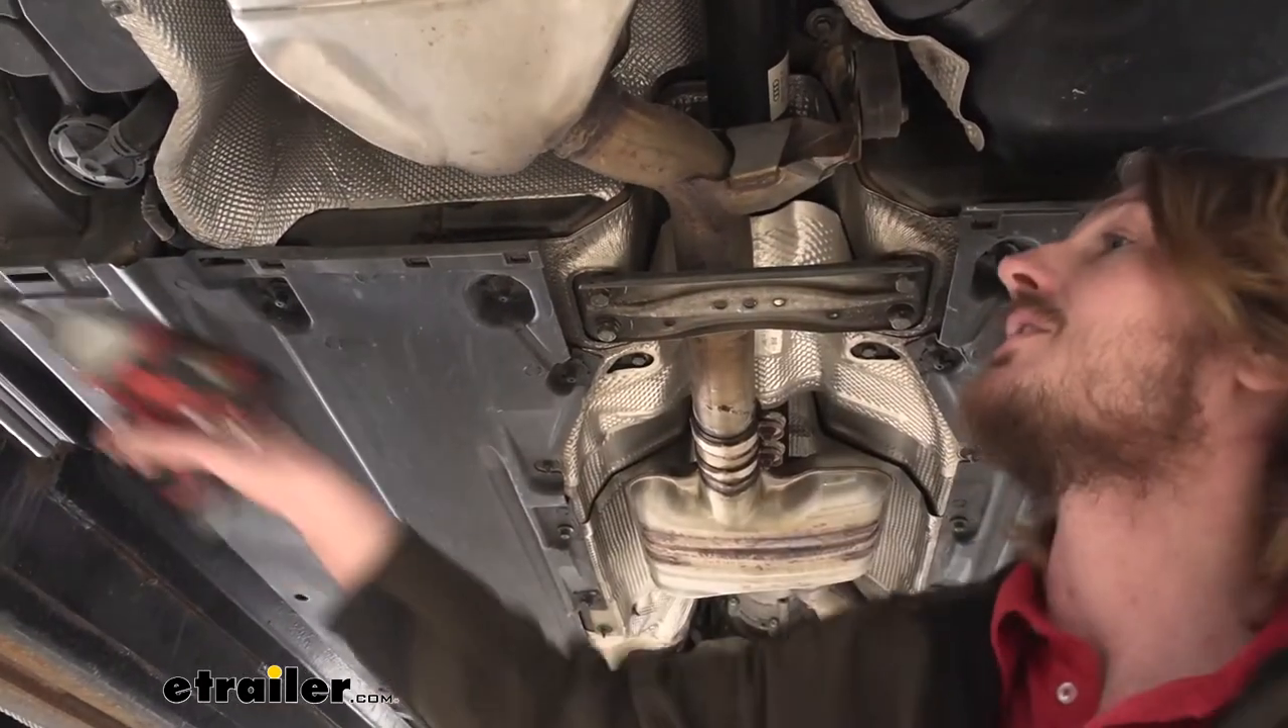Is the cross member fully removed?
No.